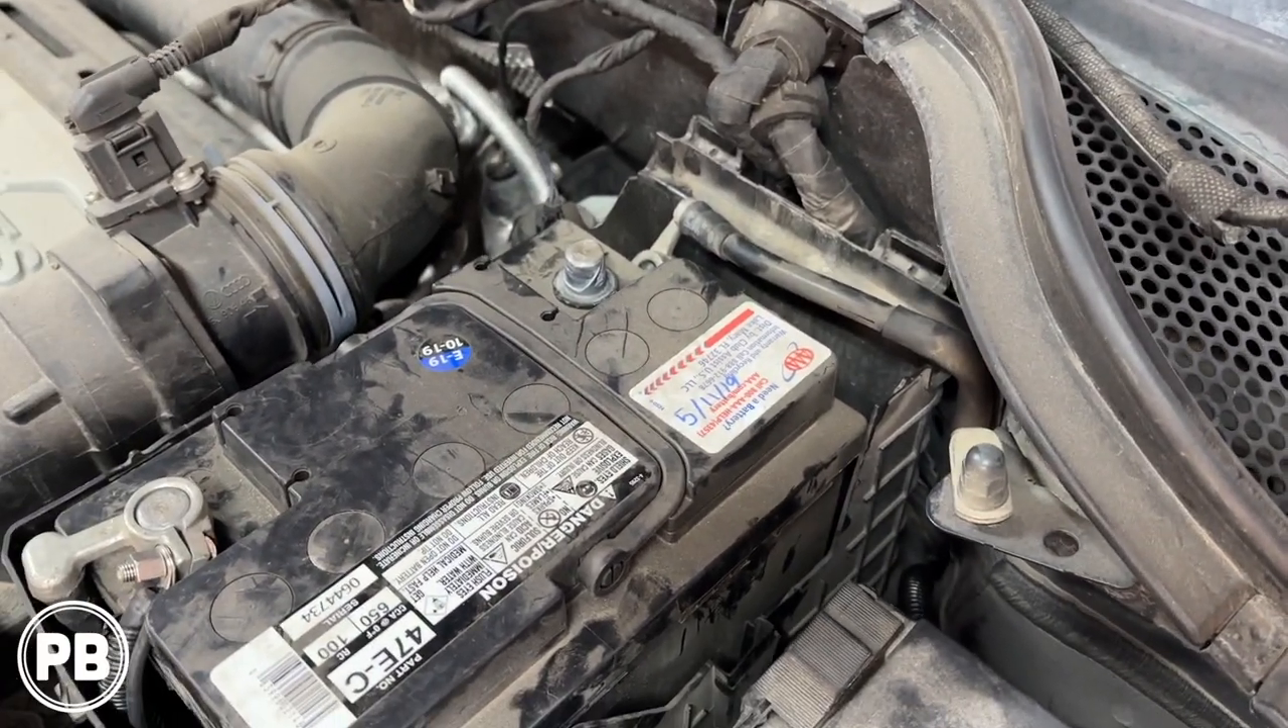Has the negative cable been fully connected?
No.